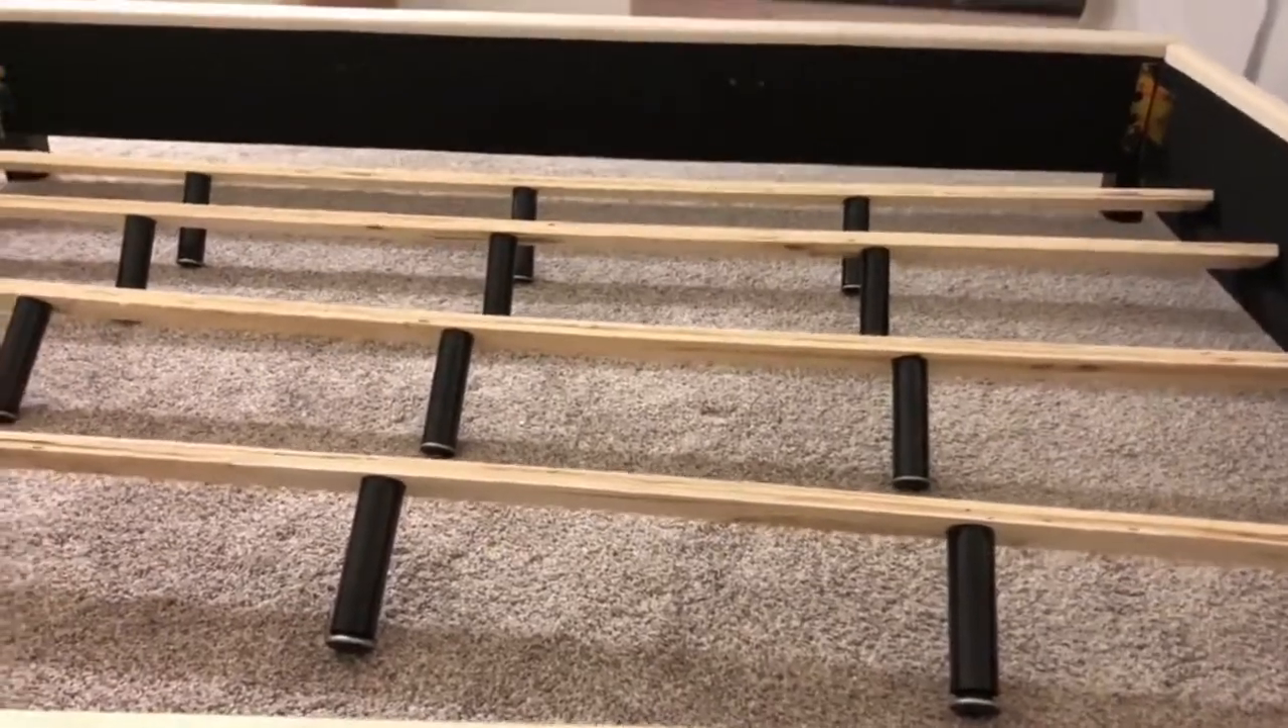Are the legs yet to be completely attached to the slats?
No.